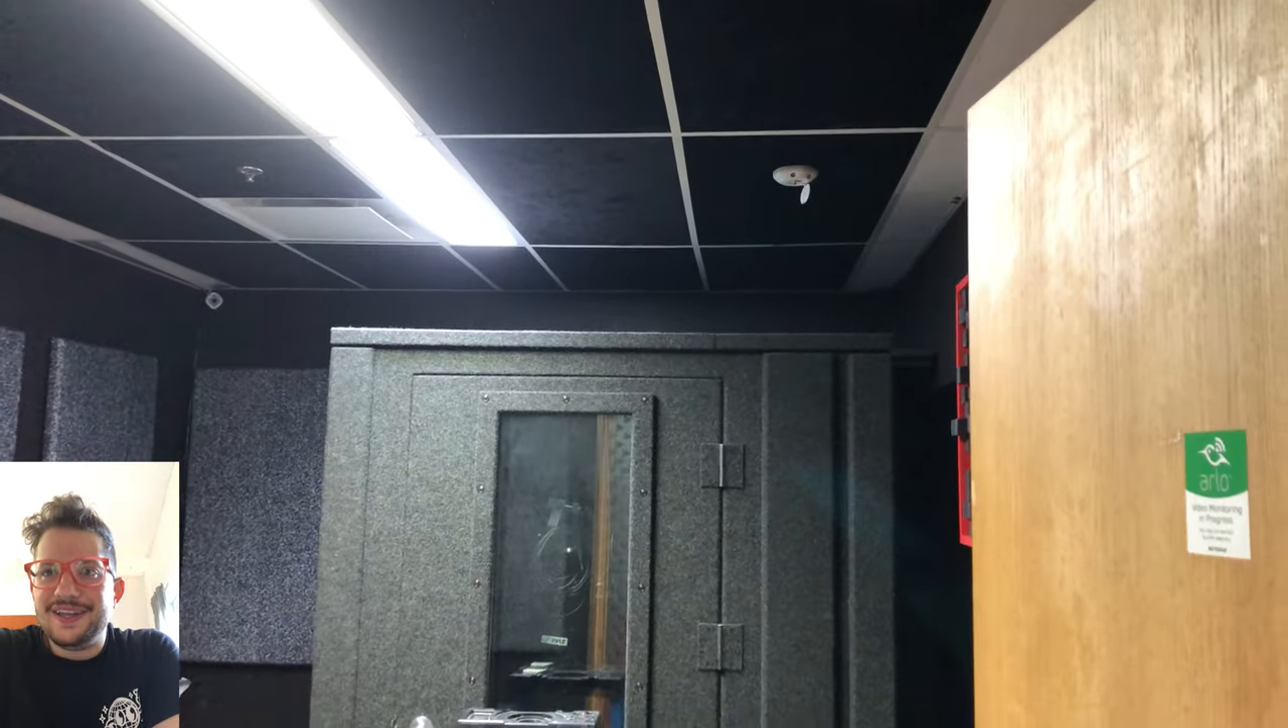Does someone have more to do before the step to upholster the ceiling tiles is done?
No.